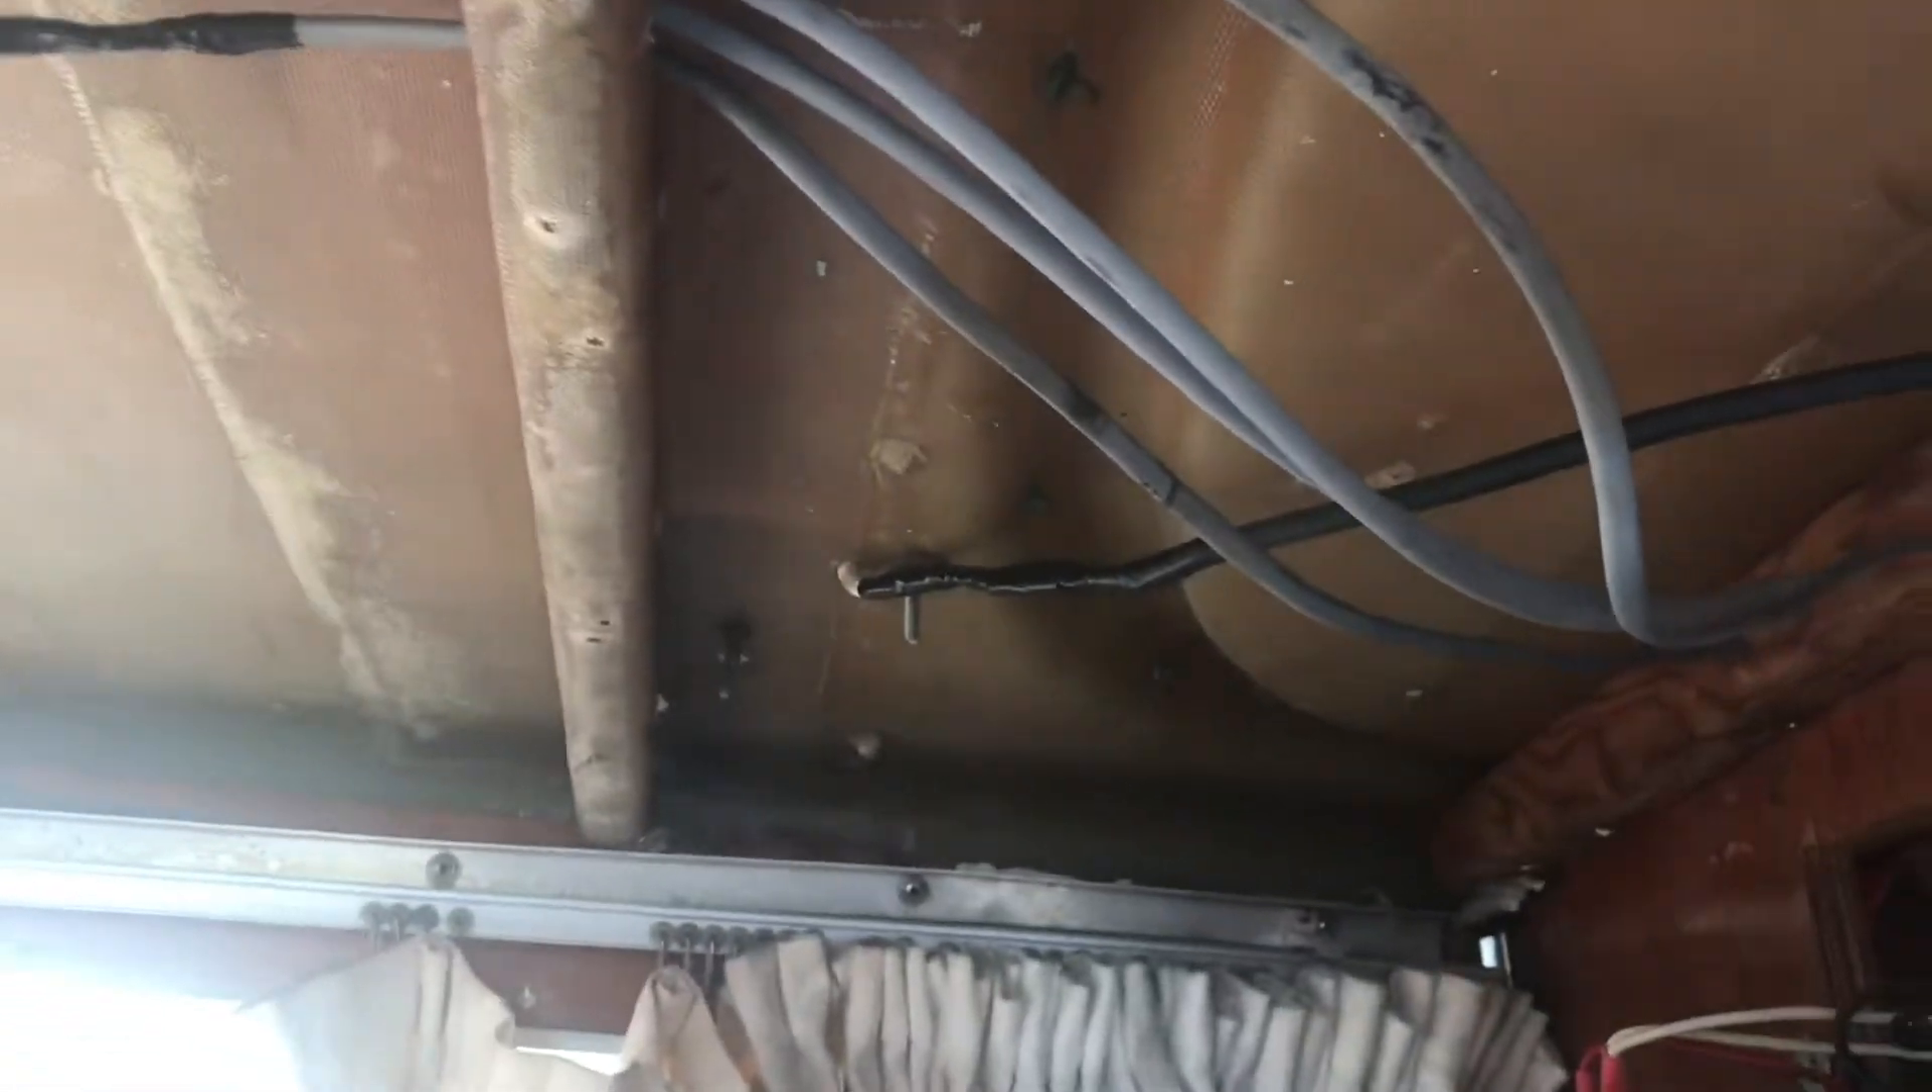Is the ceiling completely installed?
No.